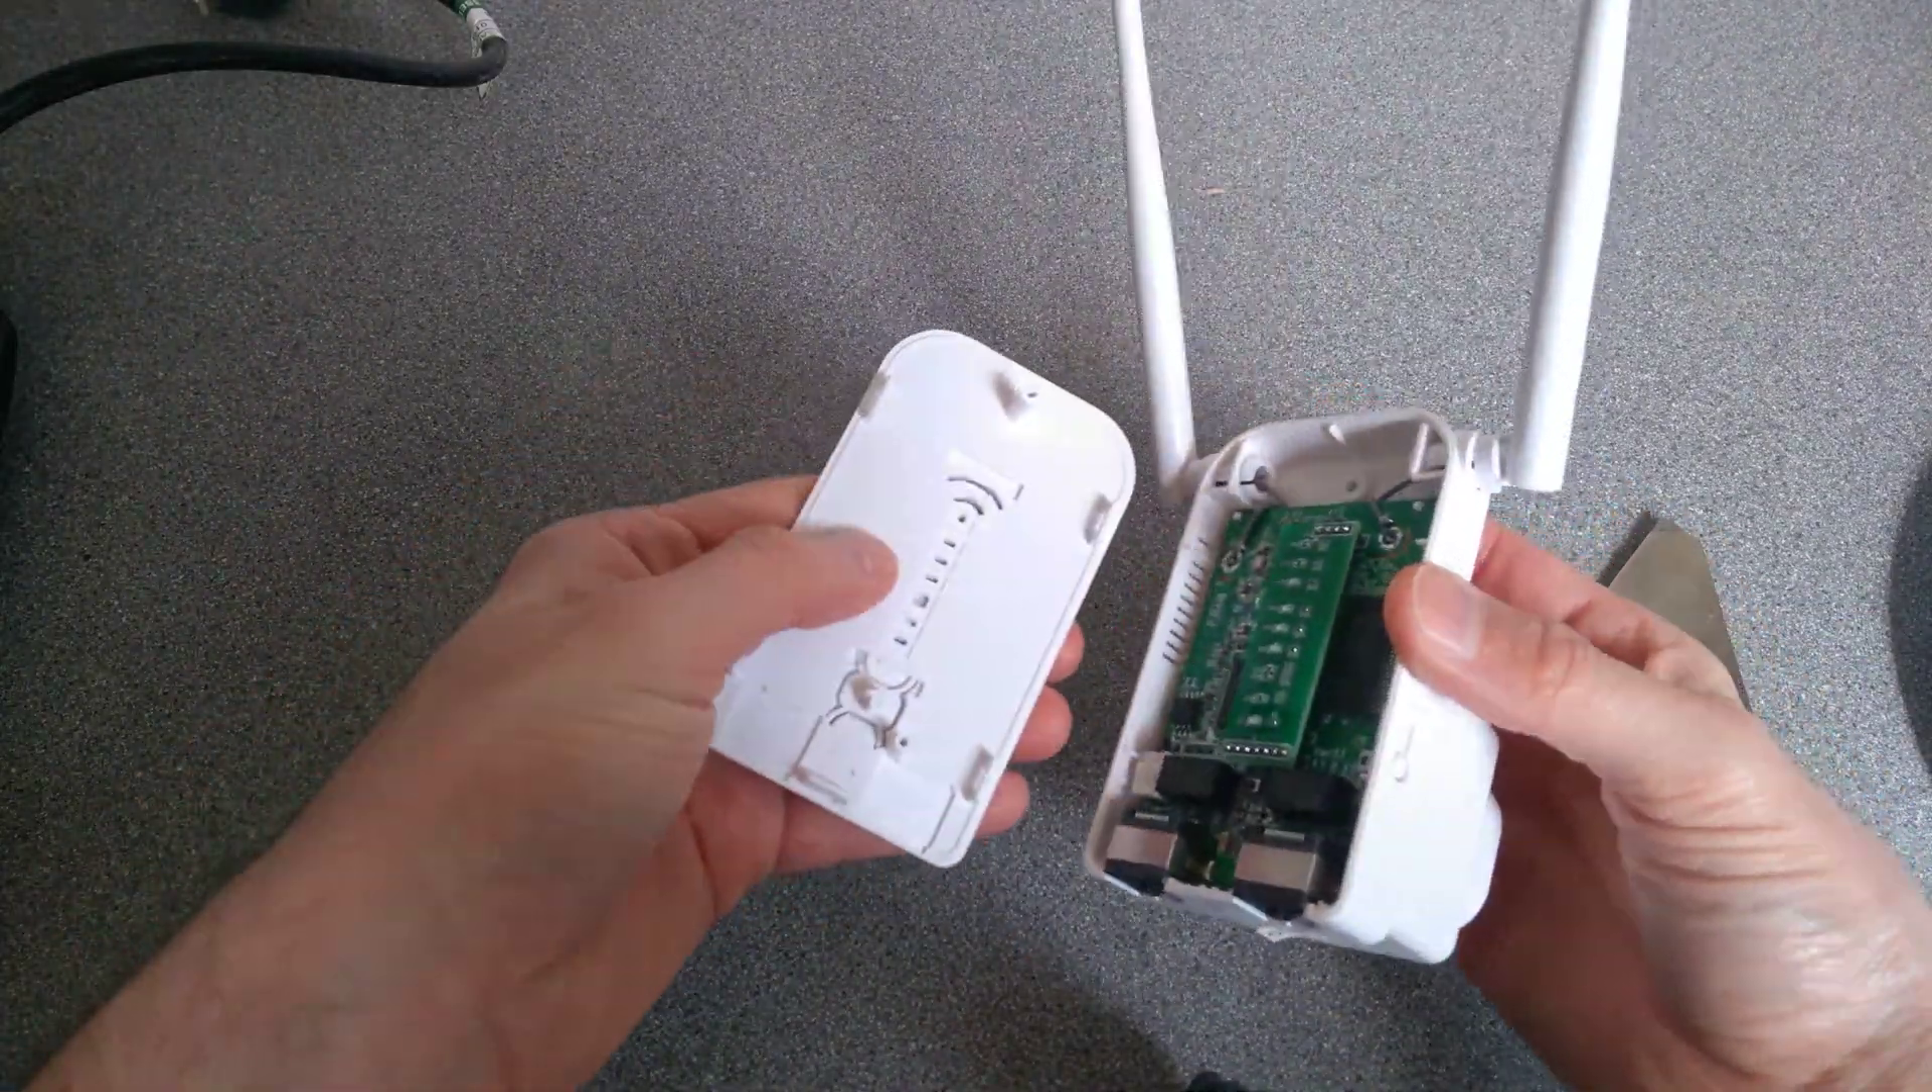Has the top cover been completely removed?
Yes.